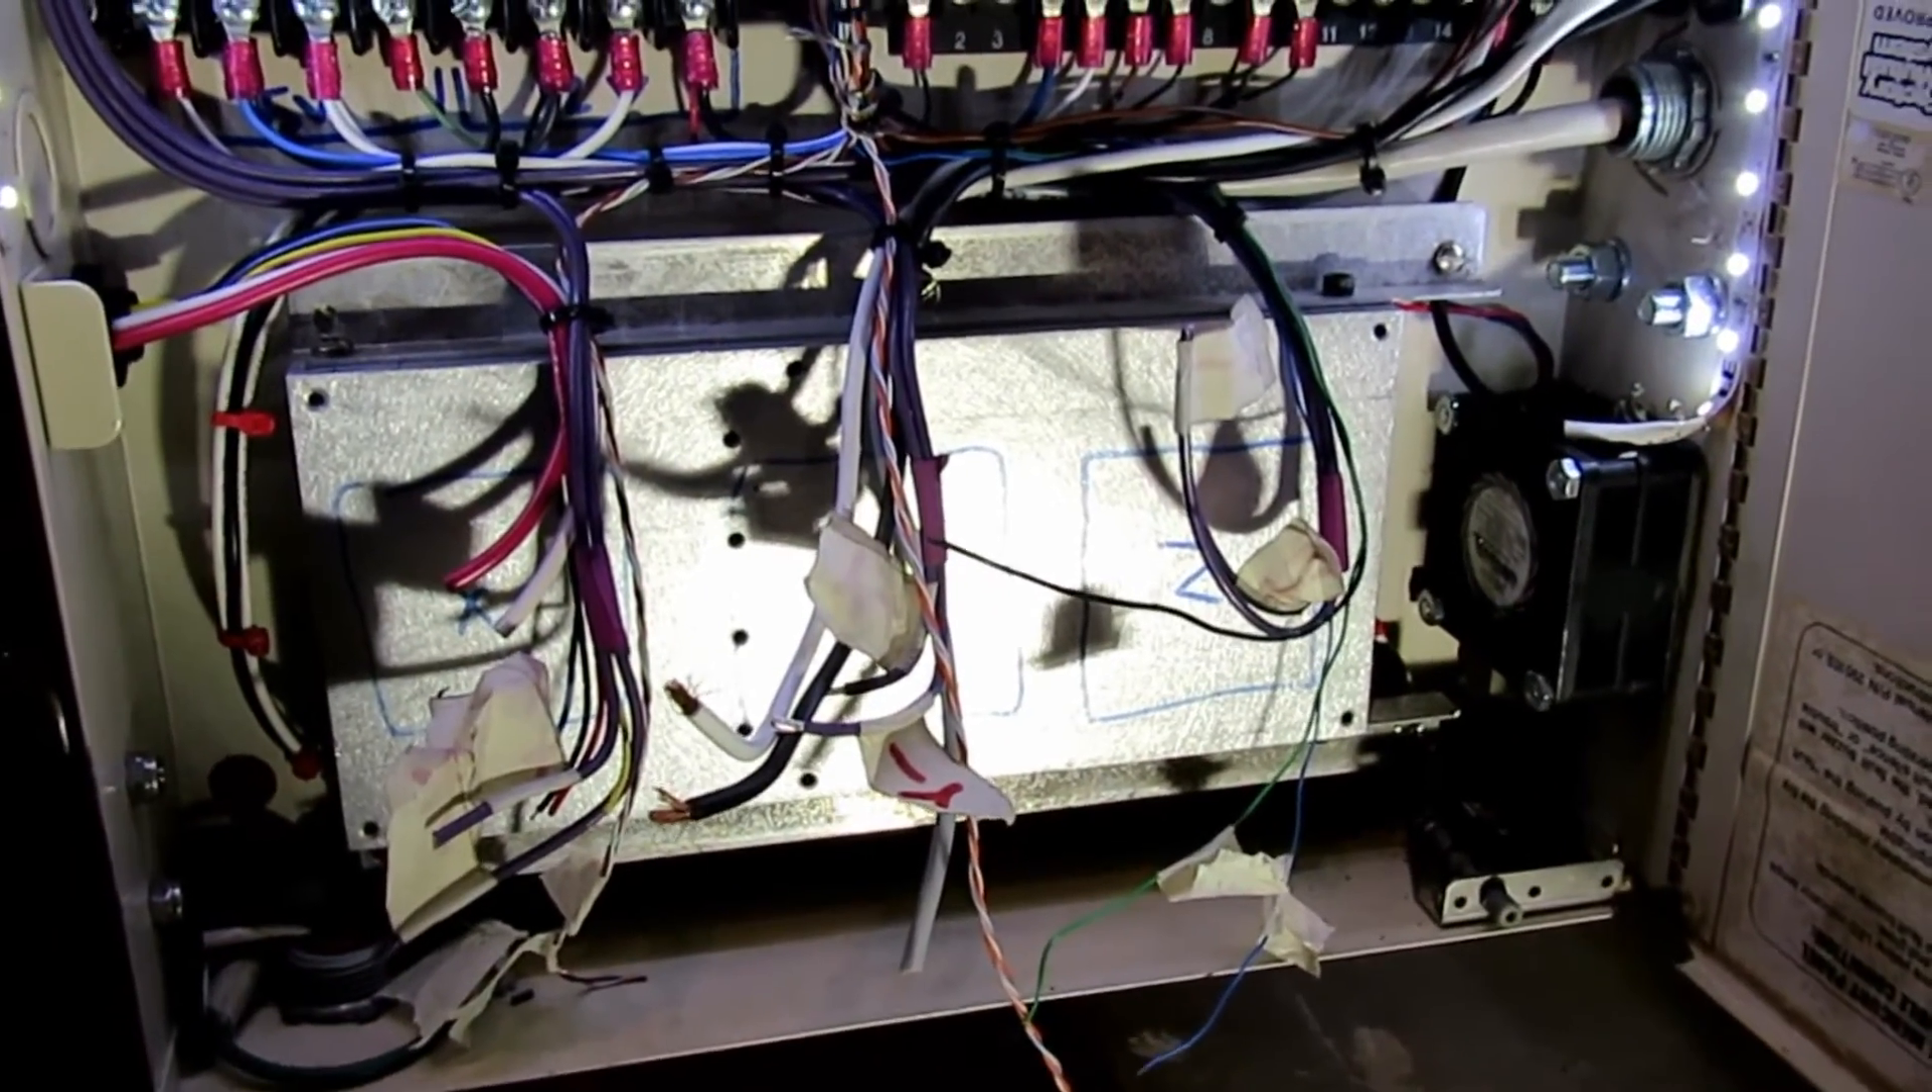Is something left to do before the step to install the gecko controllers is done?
Yes.